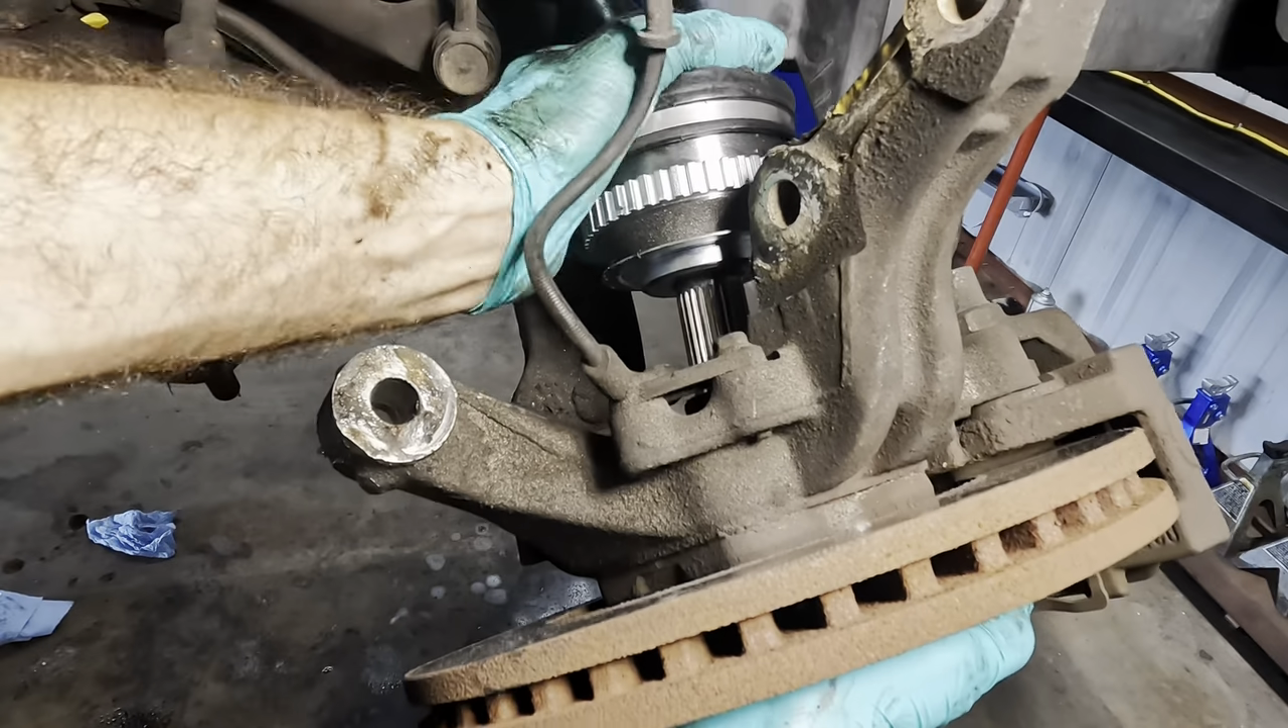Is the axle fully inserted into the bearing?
No.